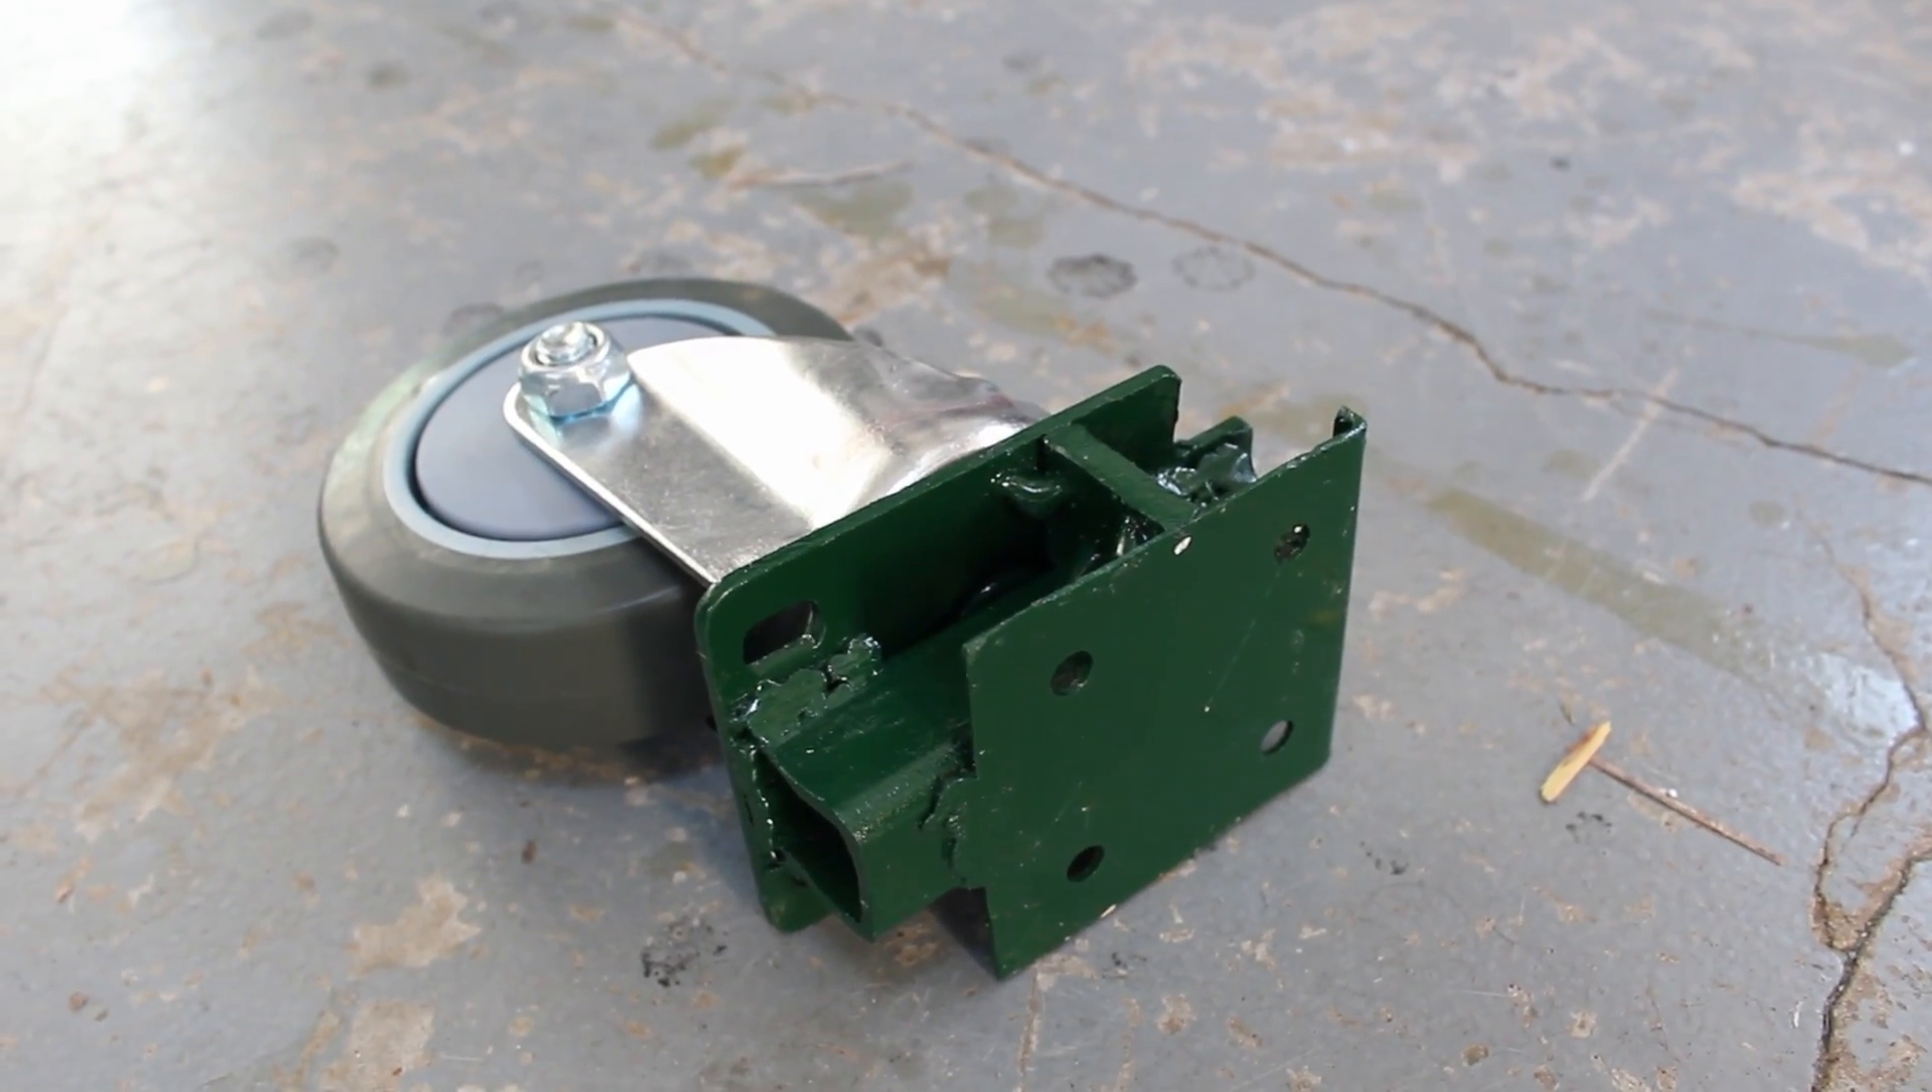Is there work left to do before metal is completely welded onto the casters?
No.